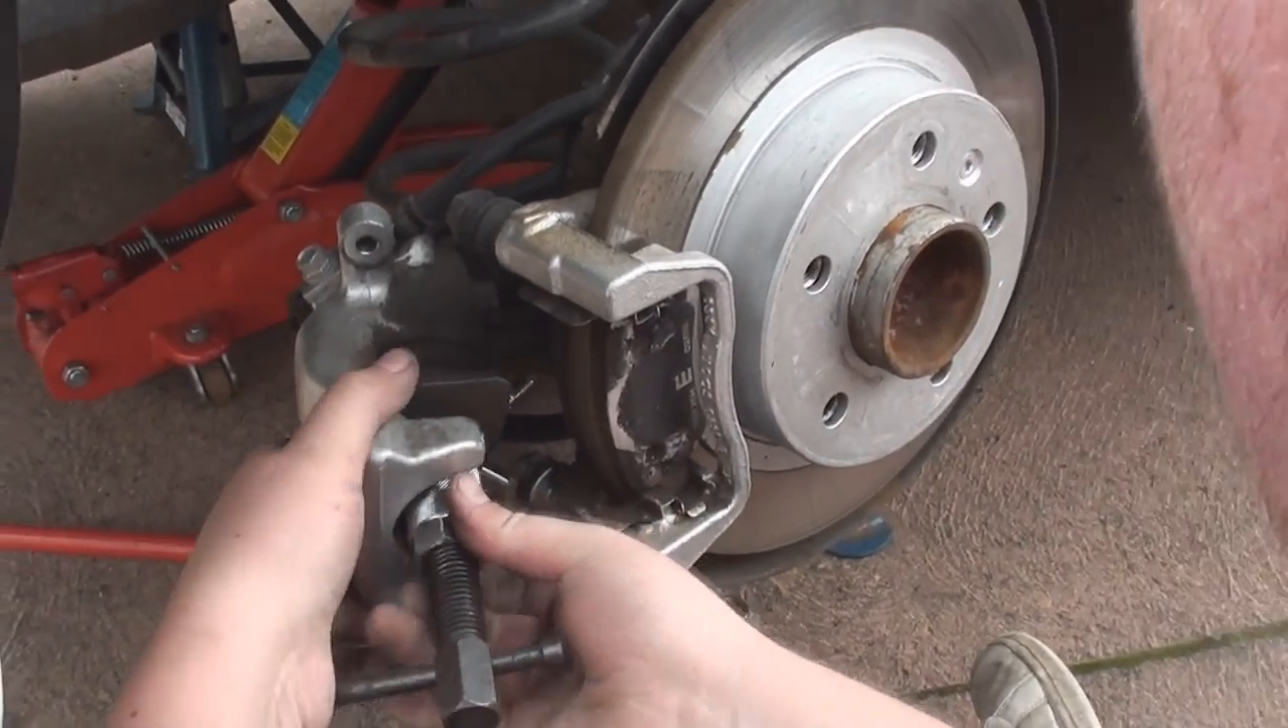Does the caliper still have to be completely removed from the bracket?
No.